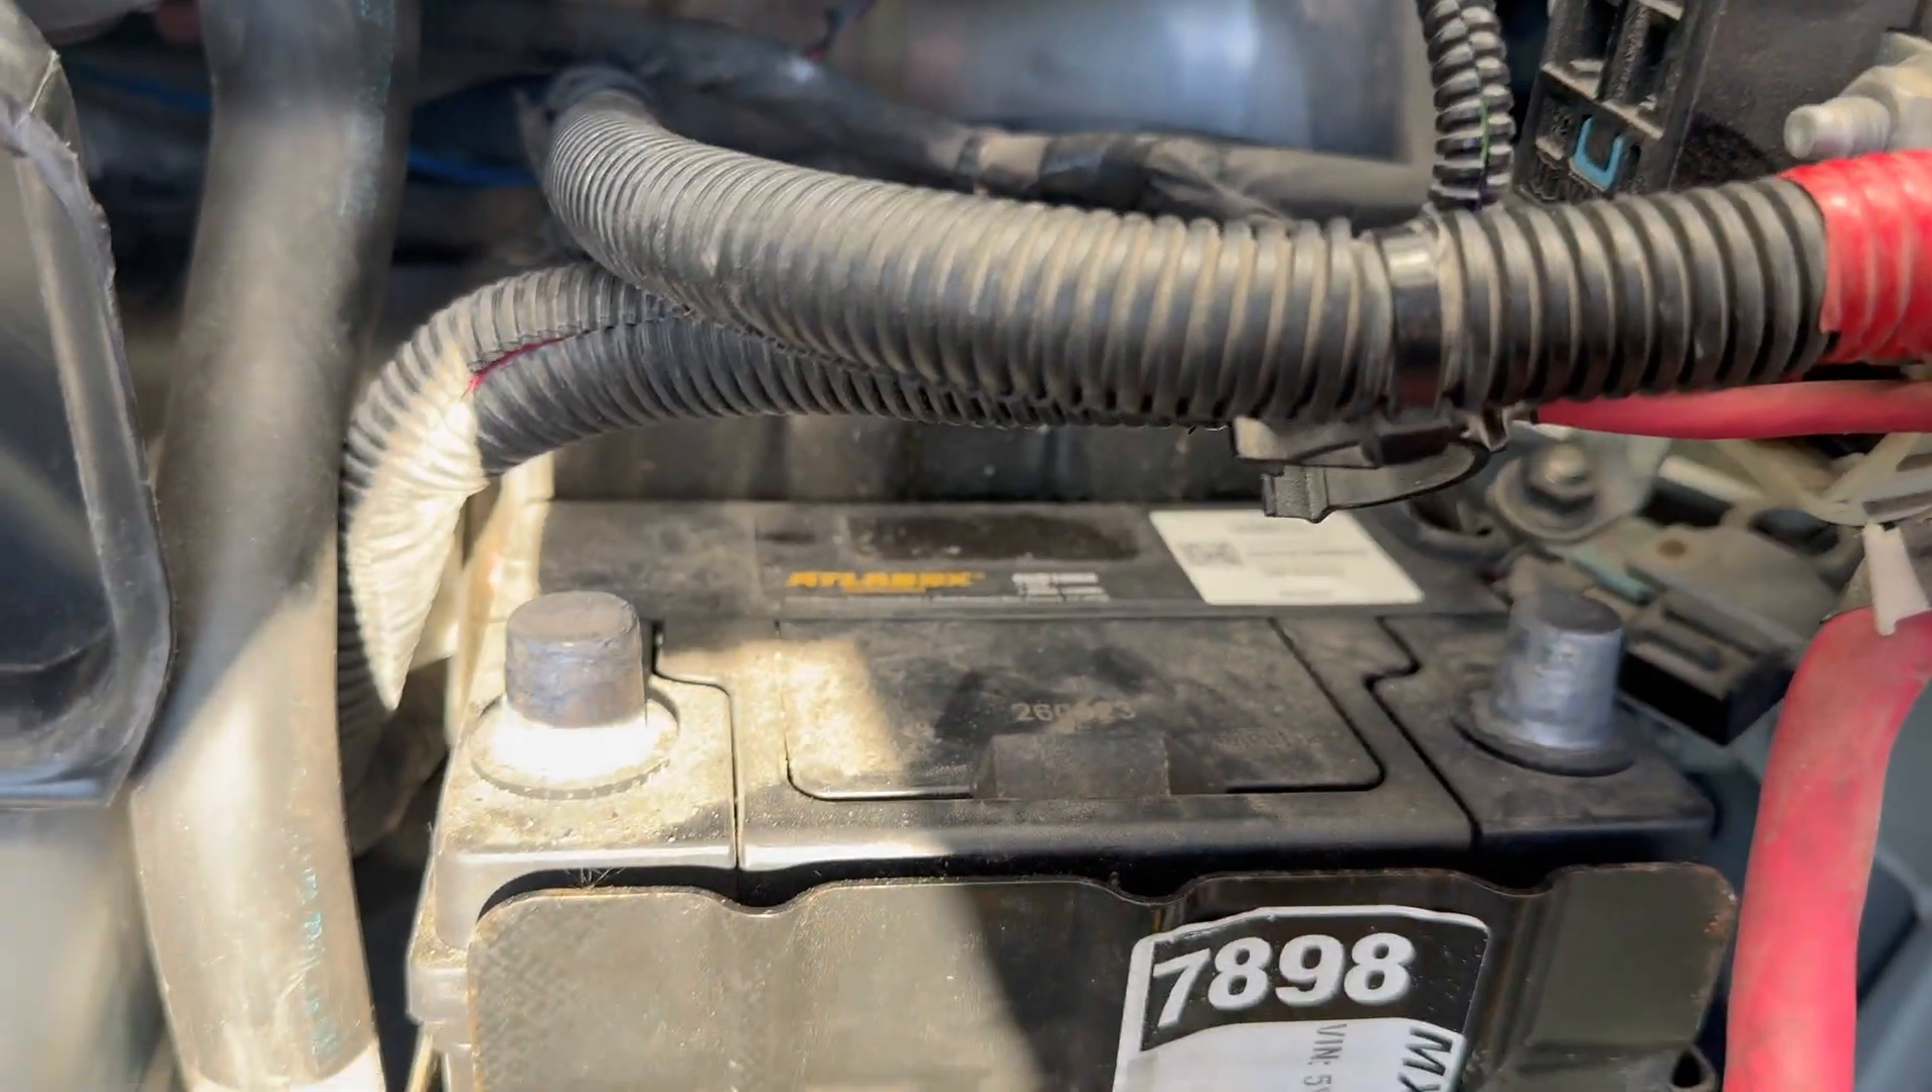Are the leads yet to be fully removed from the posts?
No.